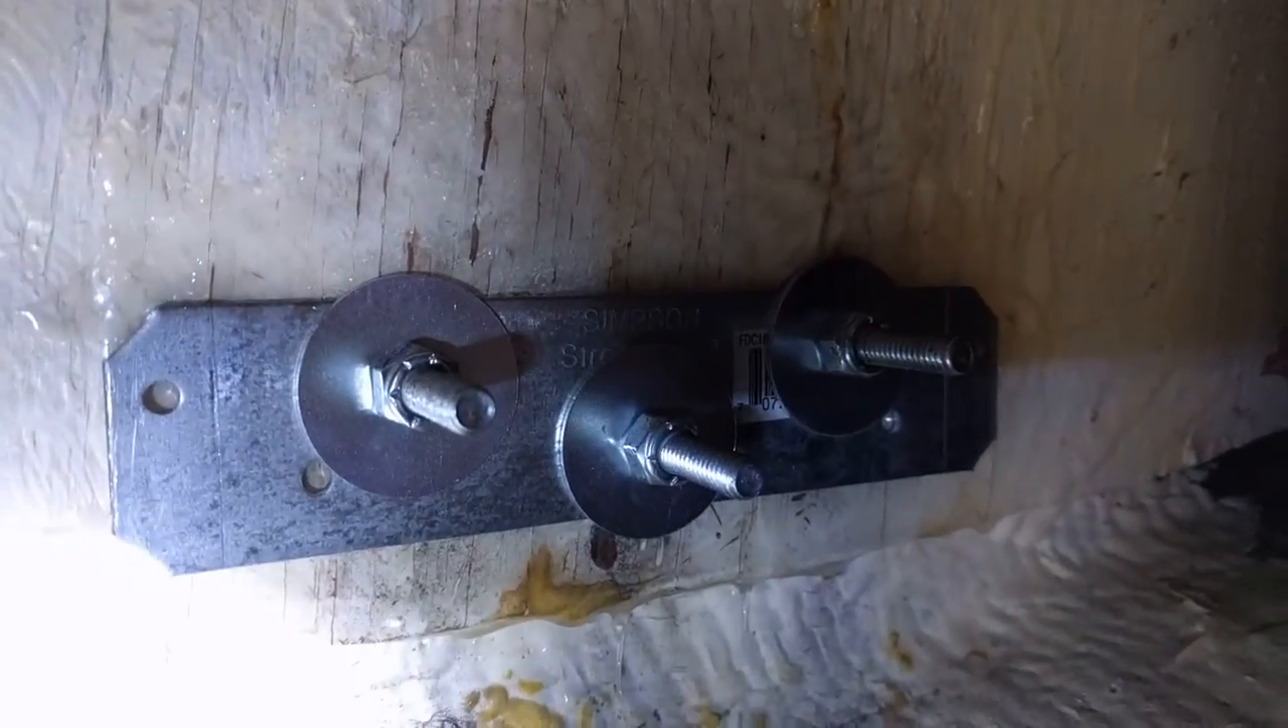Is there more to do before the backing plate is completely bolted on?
No.